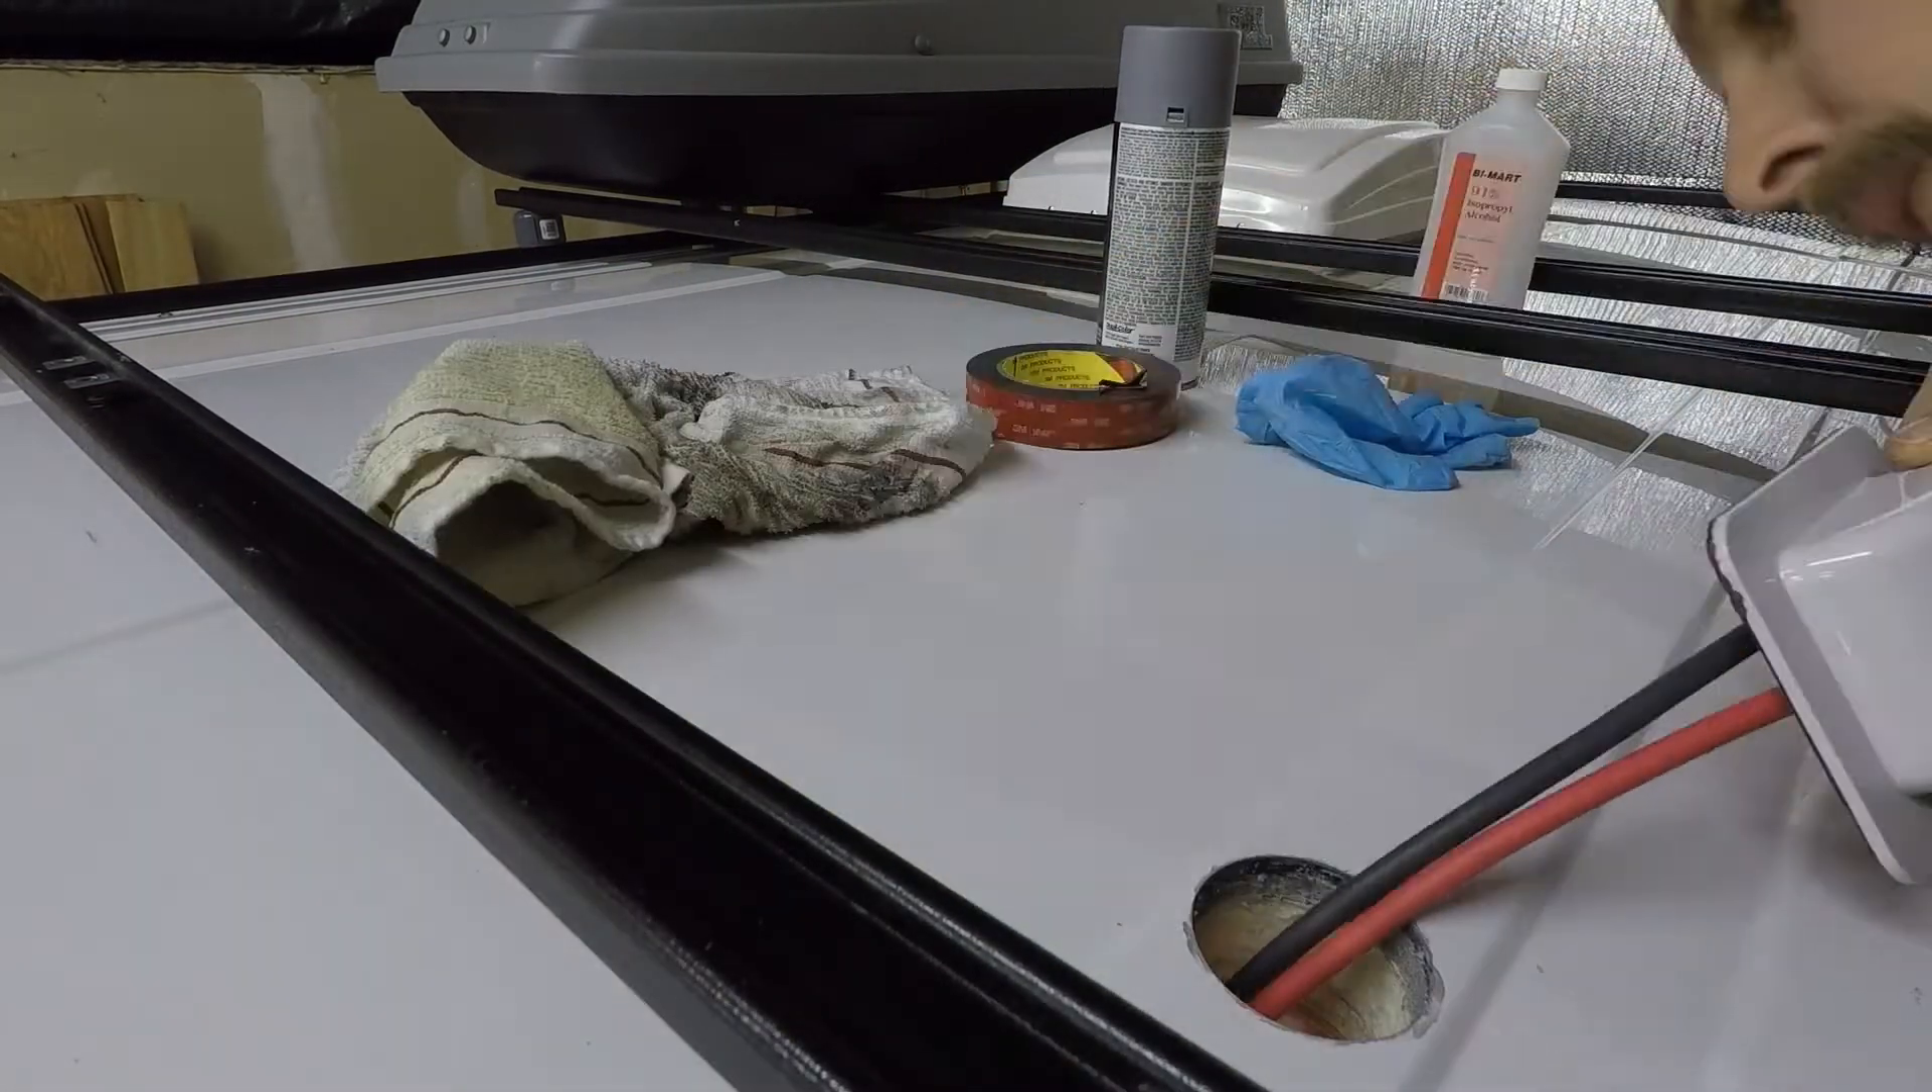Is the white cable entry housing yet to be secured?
Yes.